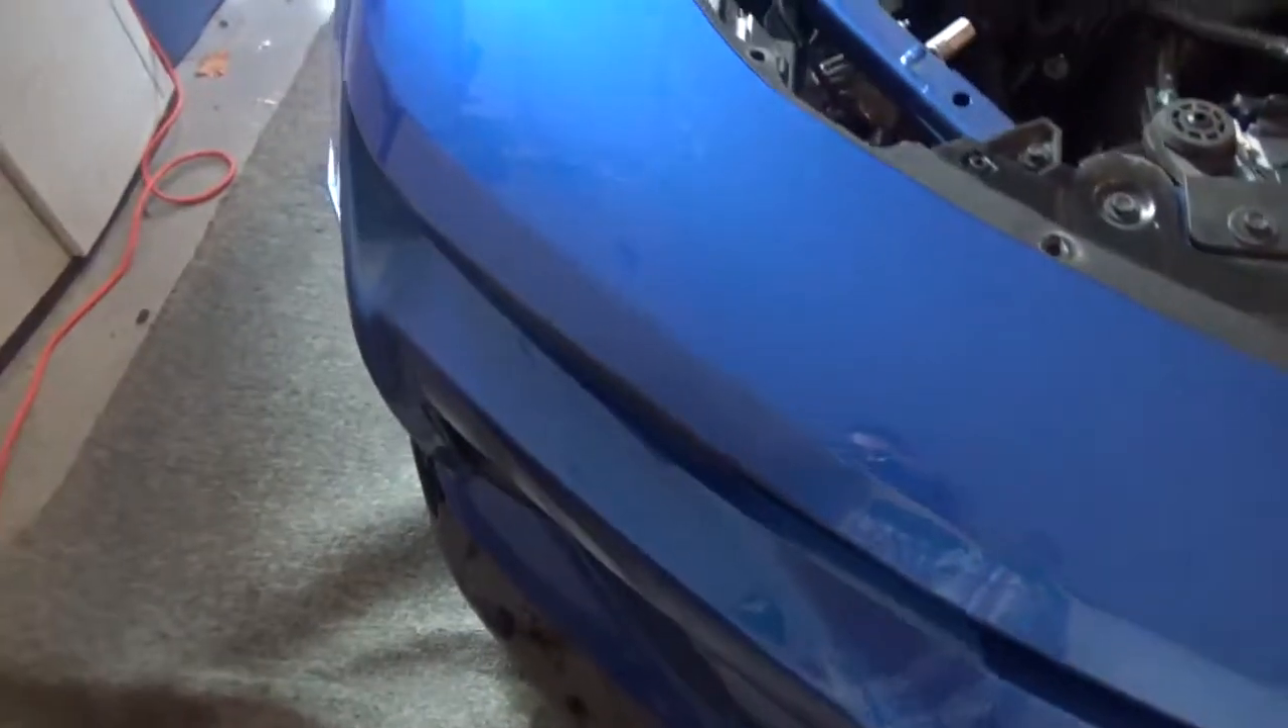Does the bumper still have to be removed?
Yes.